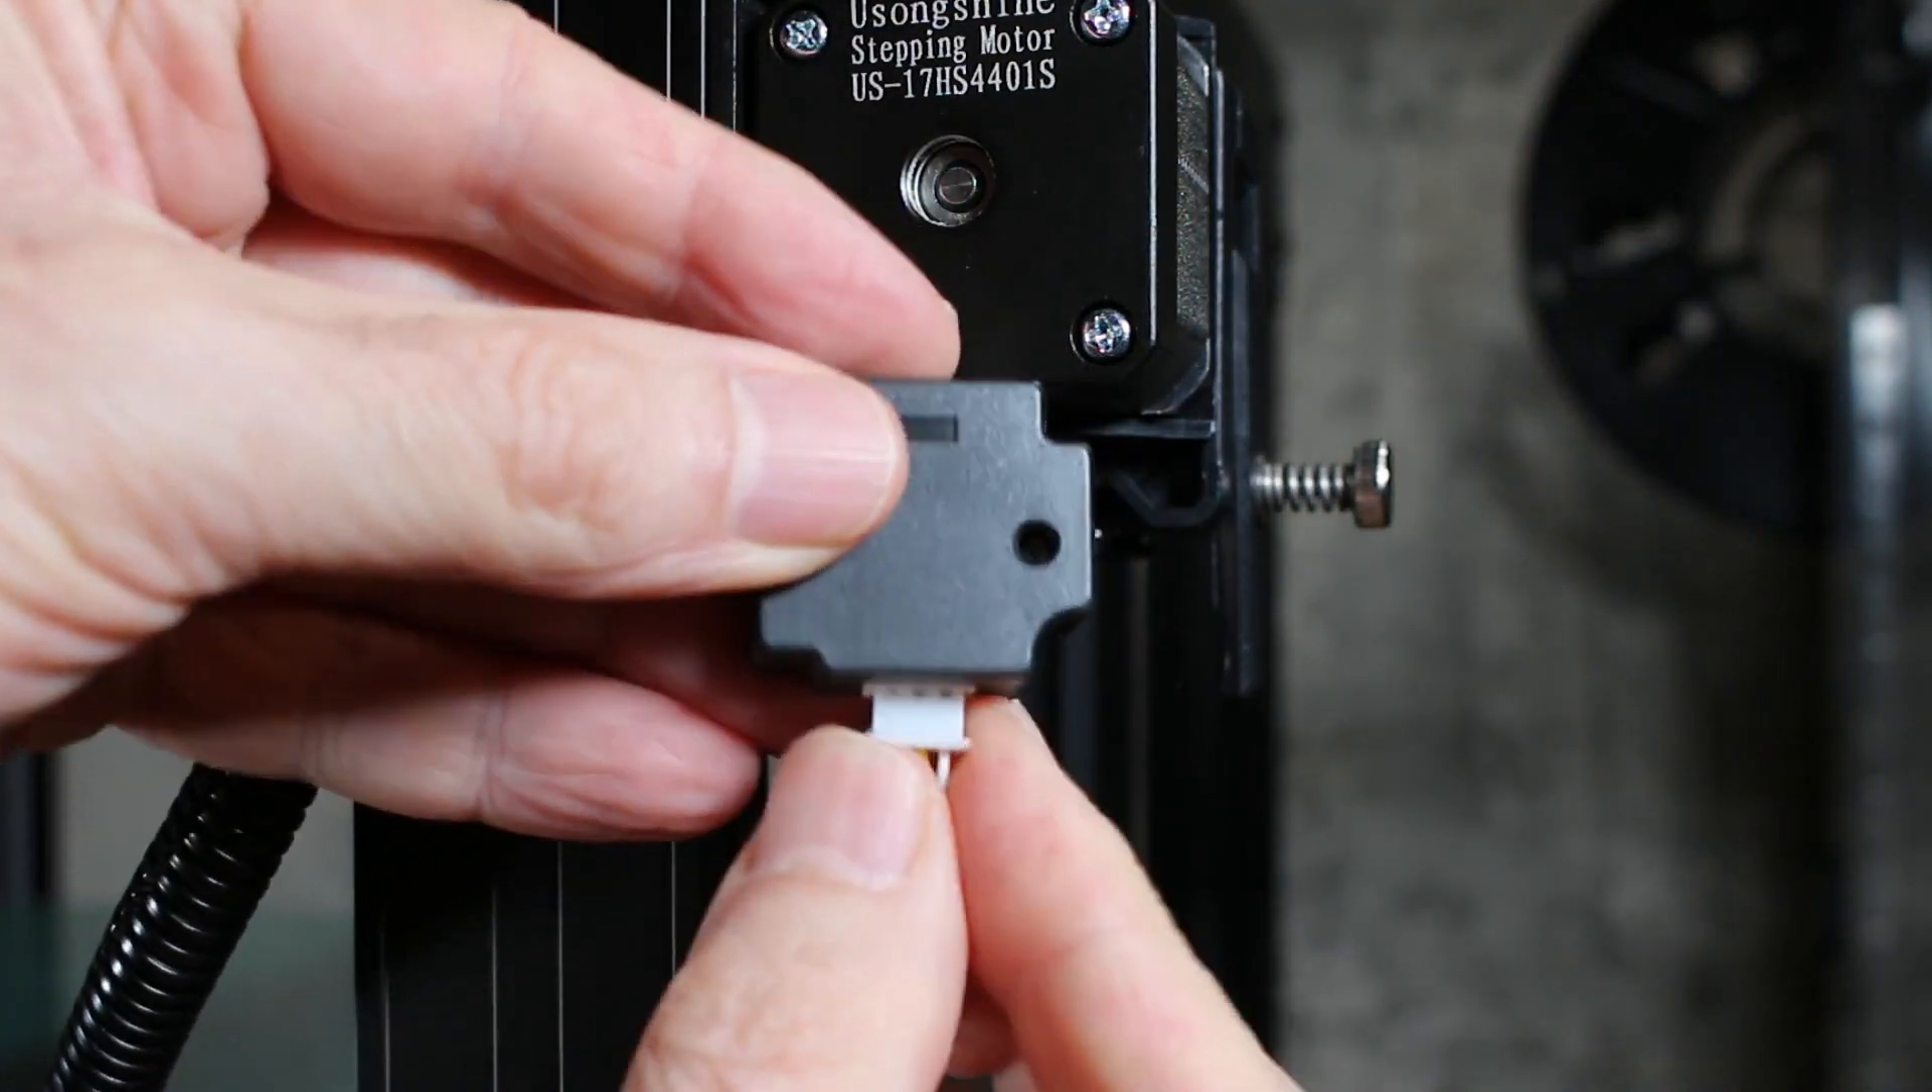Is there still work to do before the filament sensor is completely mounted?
Yes.